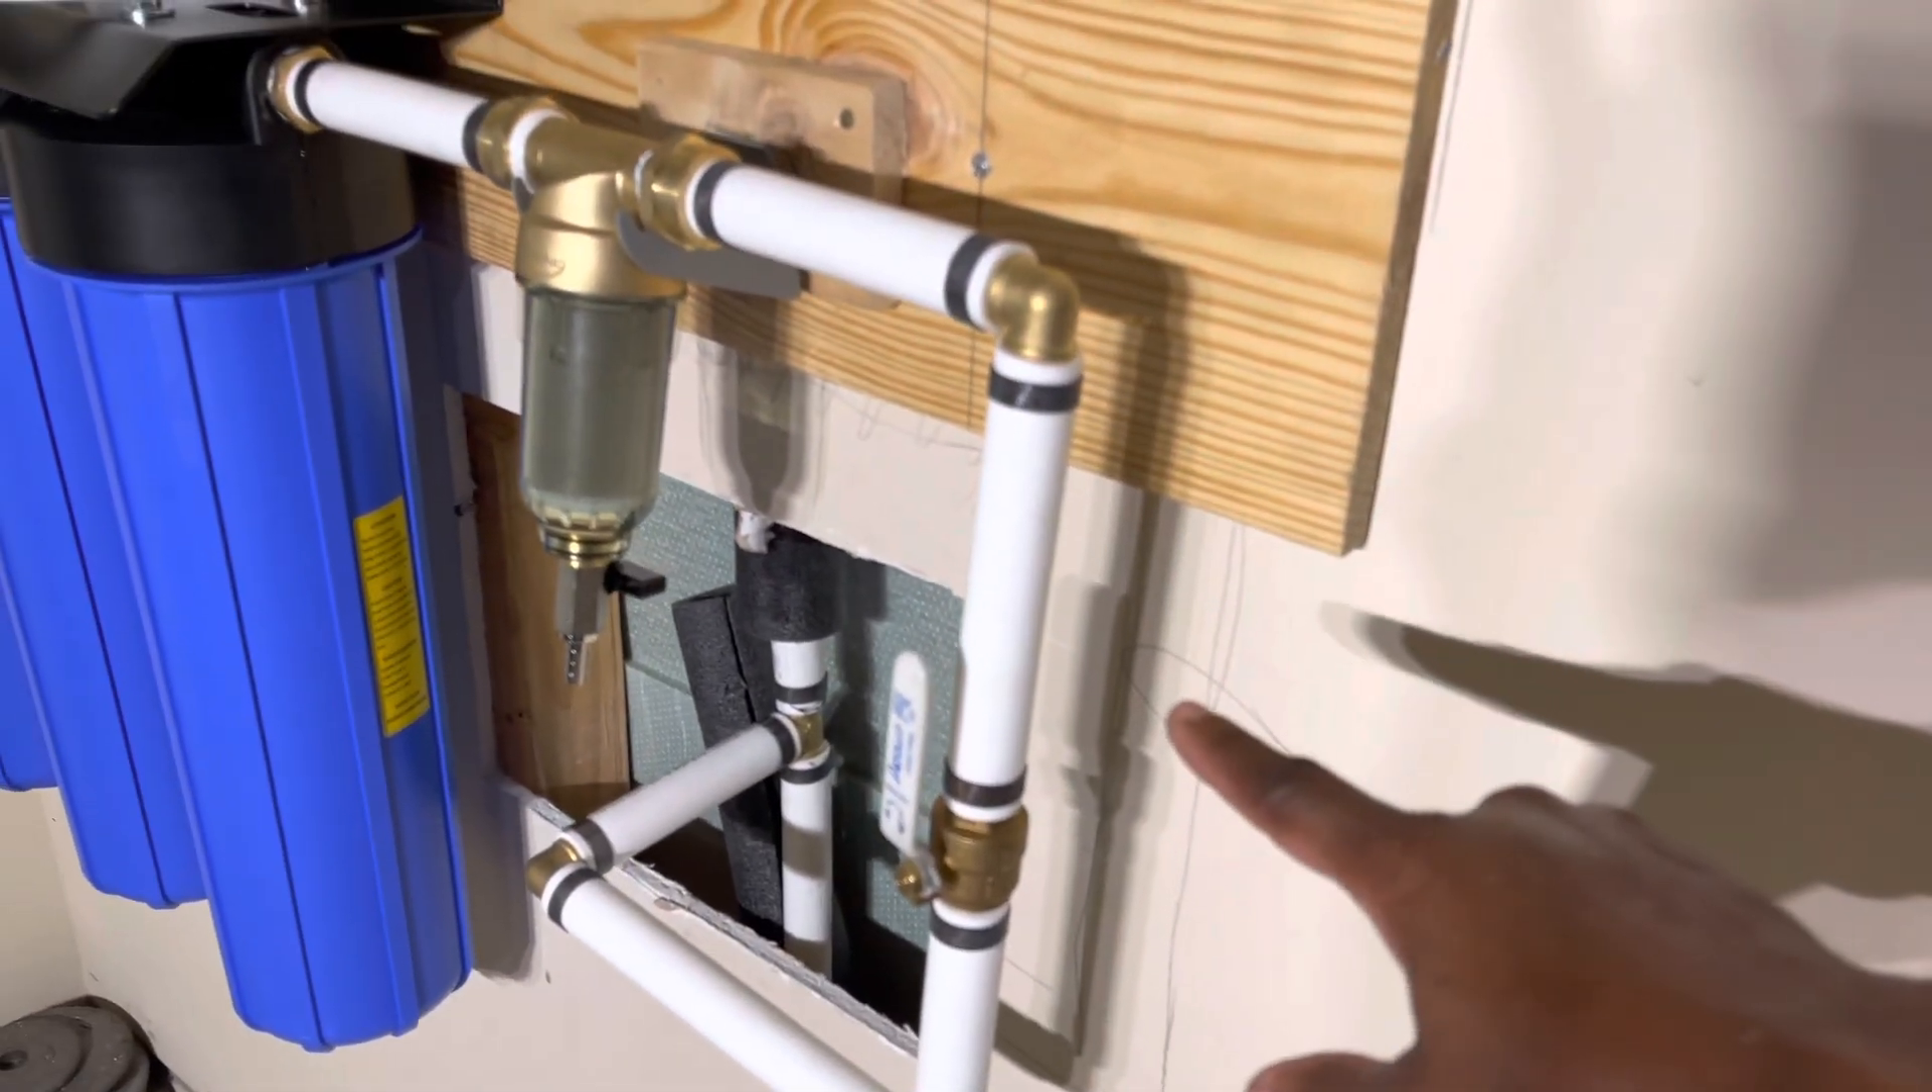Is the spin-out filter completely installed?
Yes.